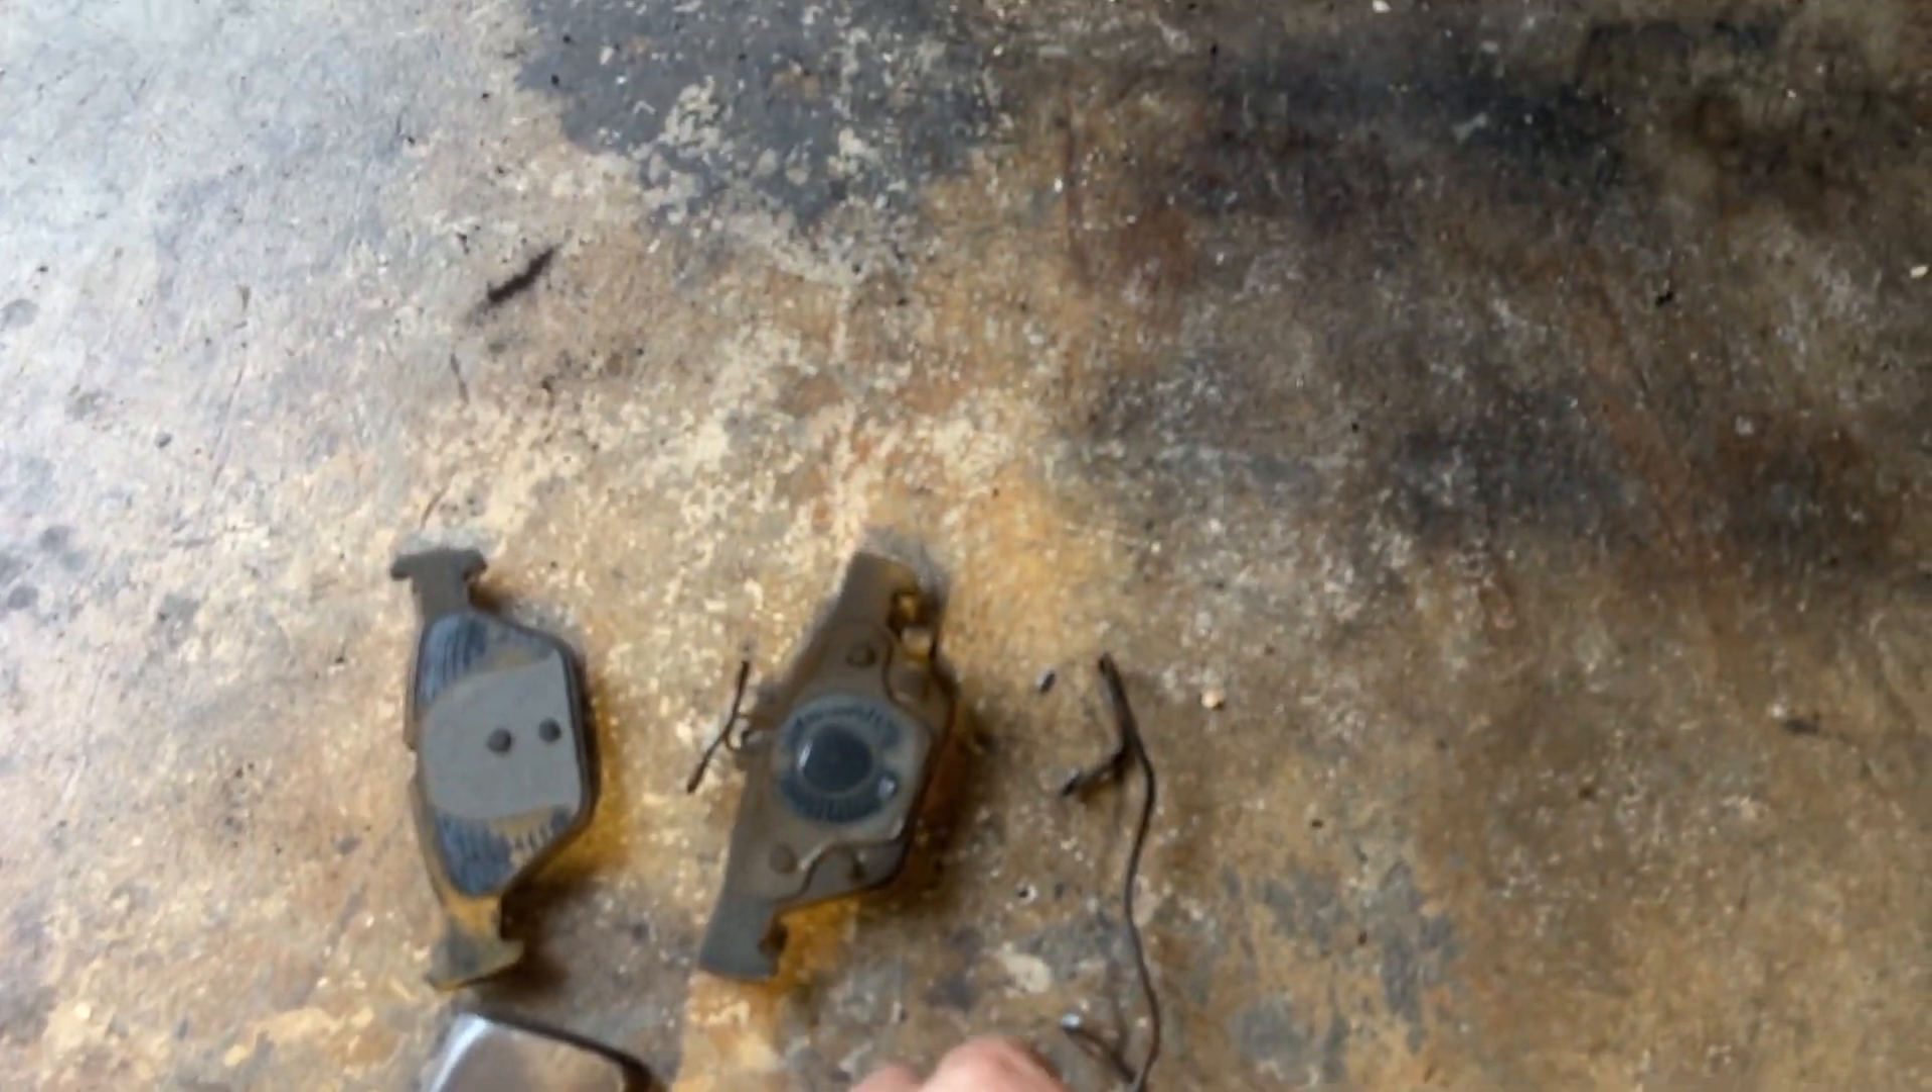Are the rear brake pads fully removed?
Yes.